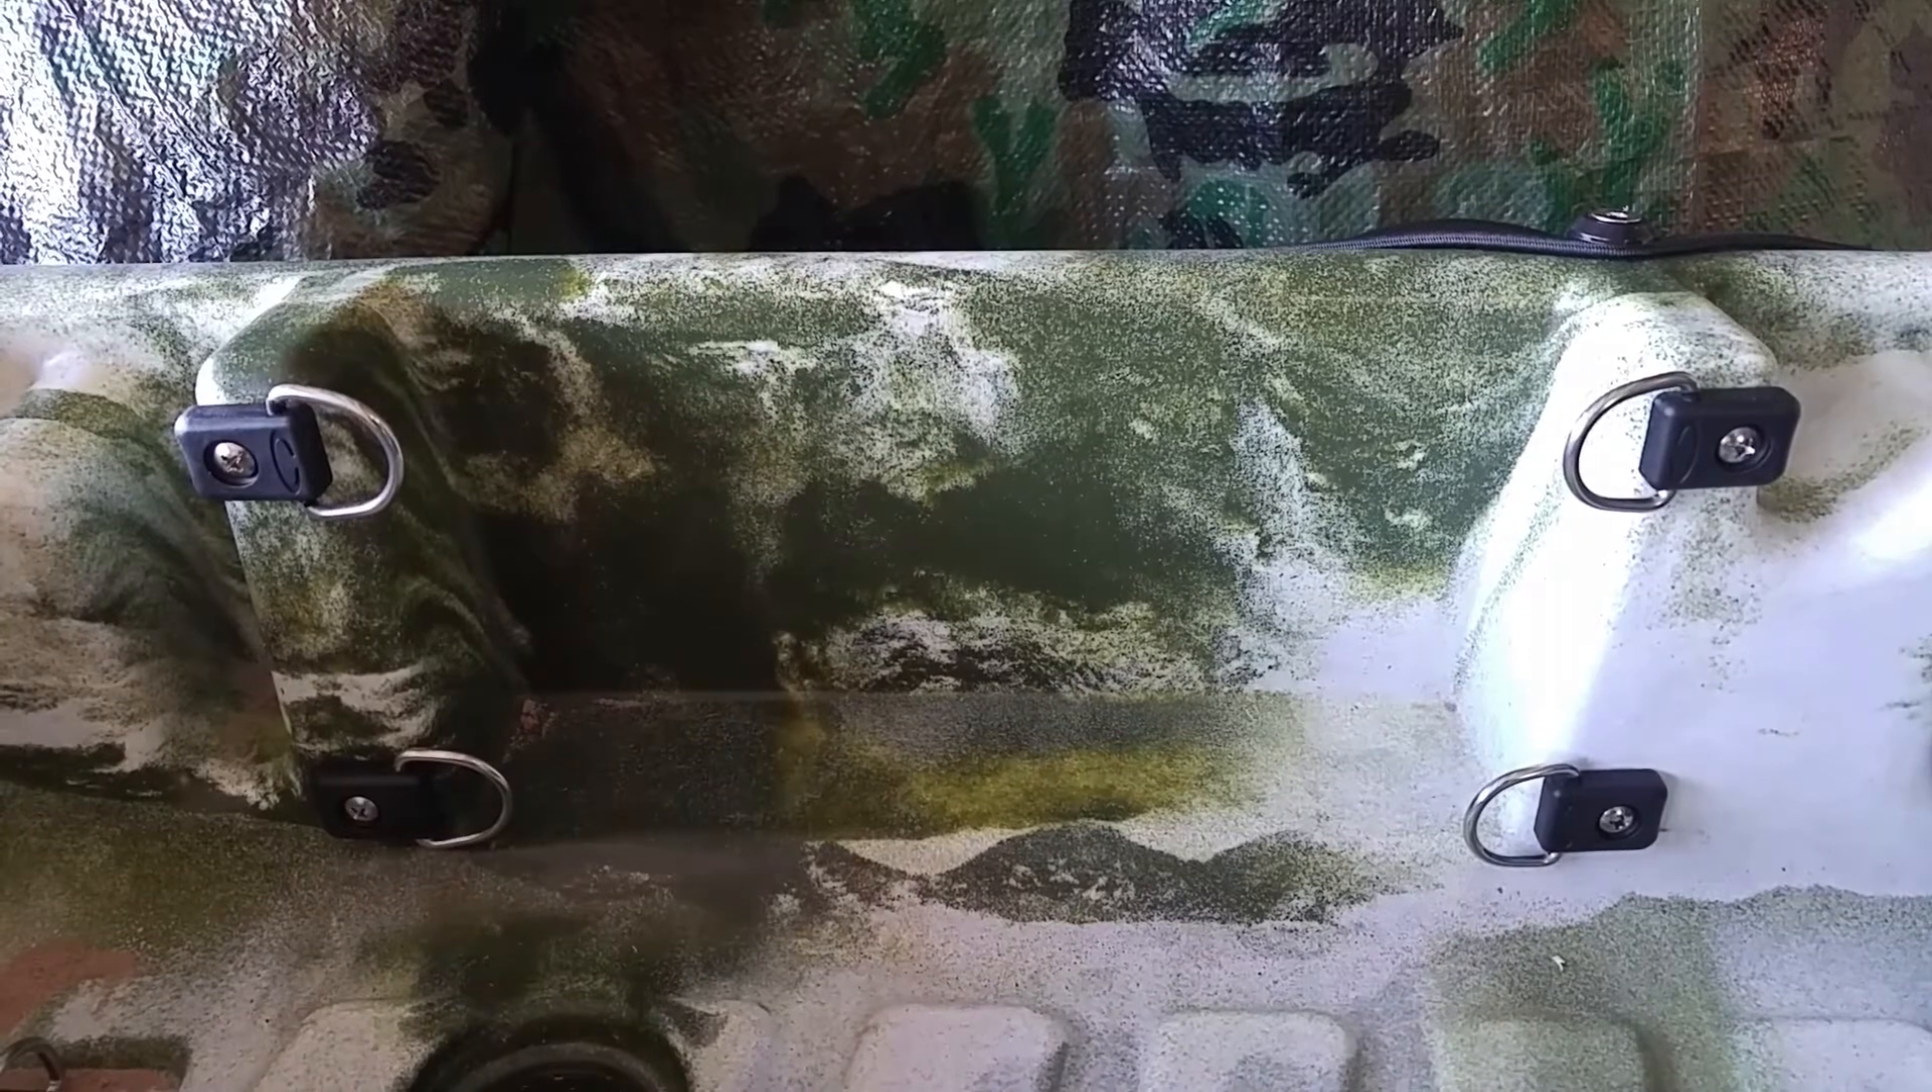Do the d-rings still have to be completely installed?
No.